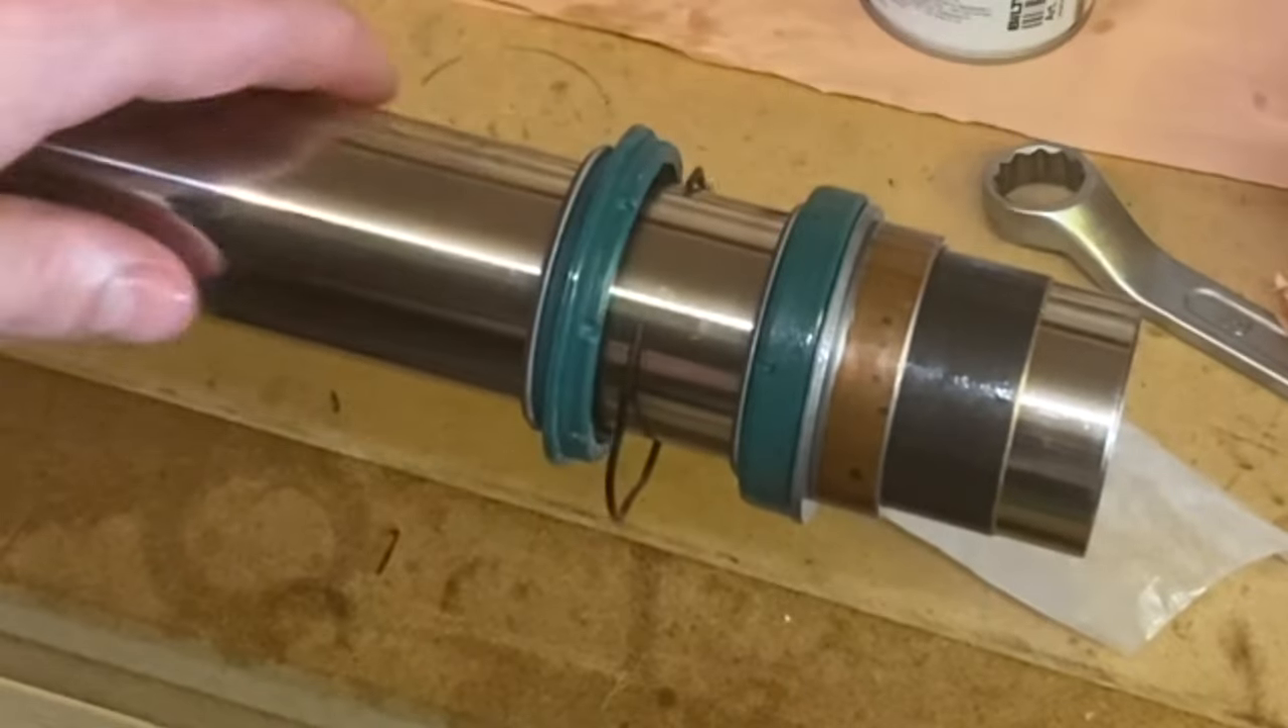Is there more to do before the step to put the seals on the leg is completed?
No.